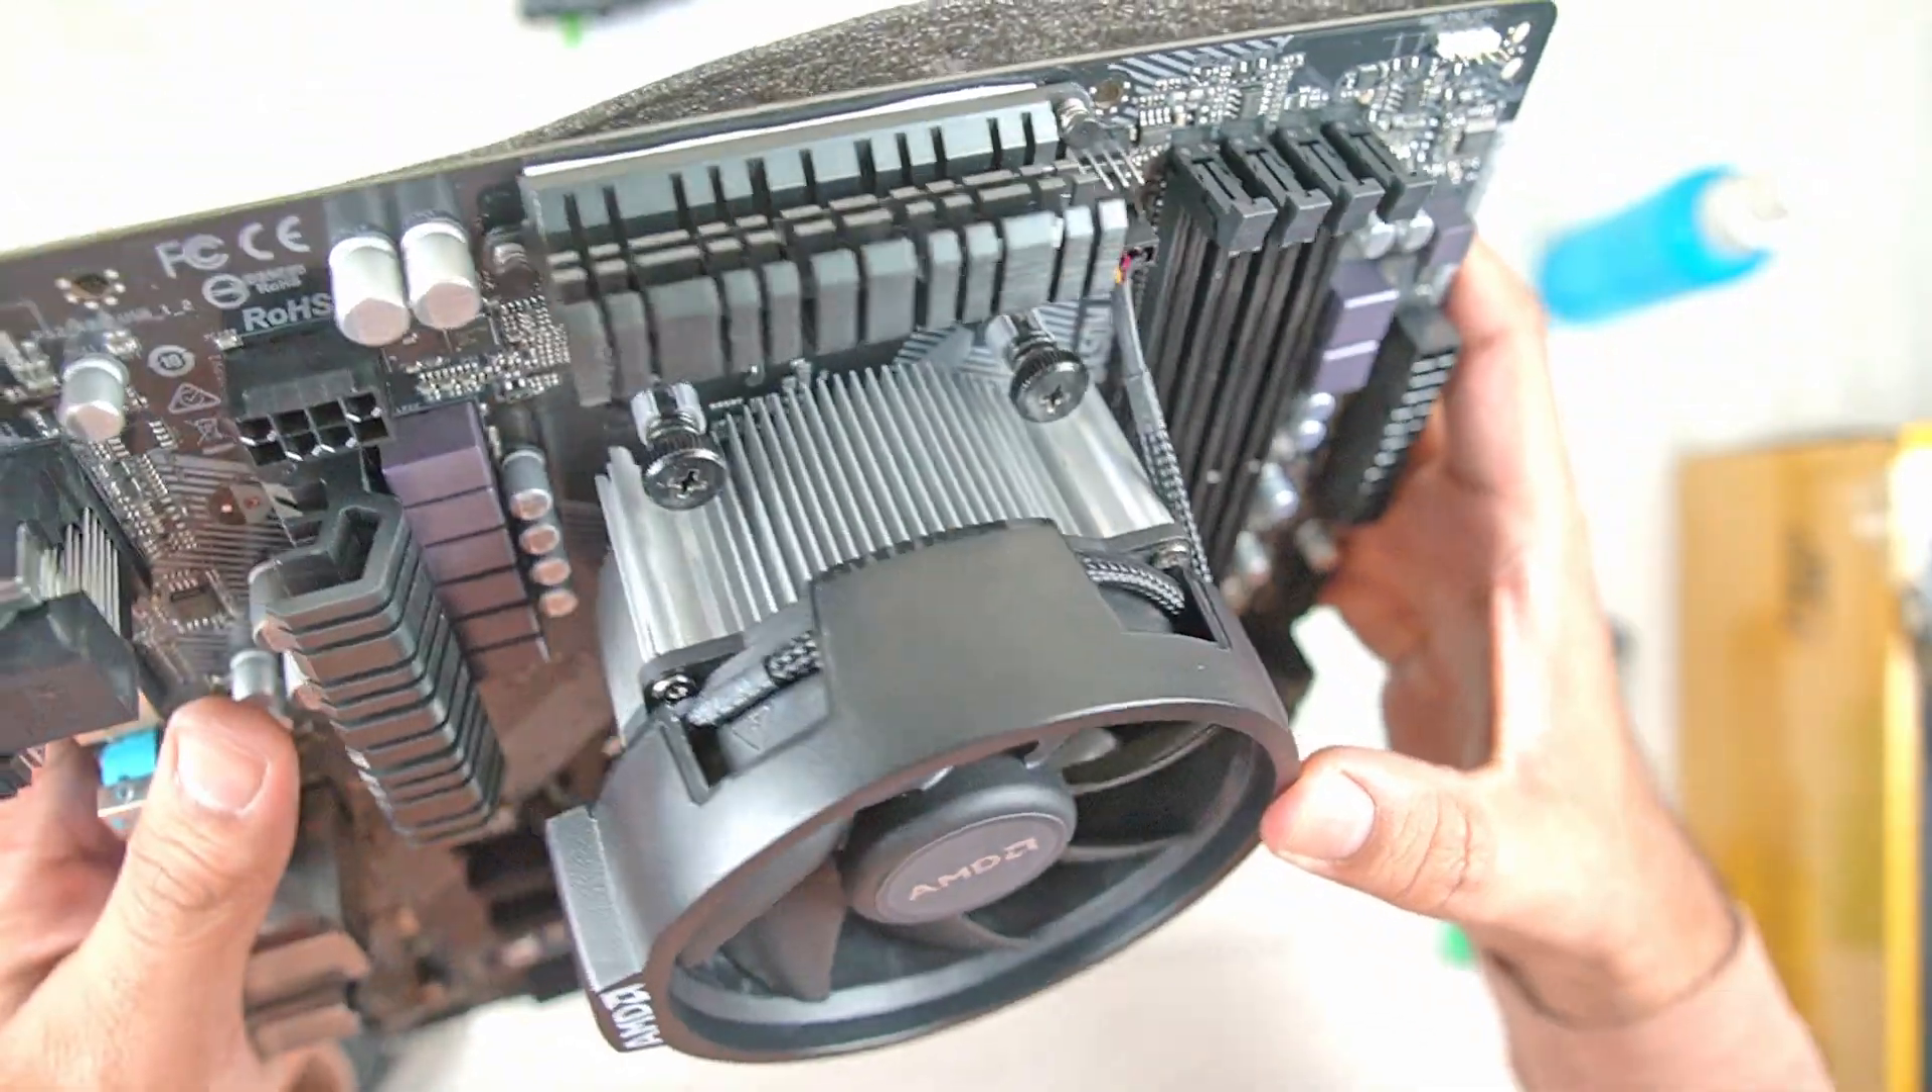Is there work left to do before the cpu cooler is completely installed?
No.